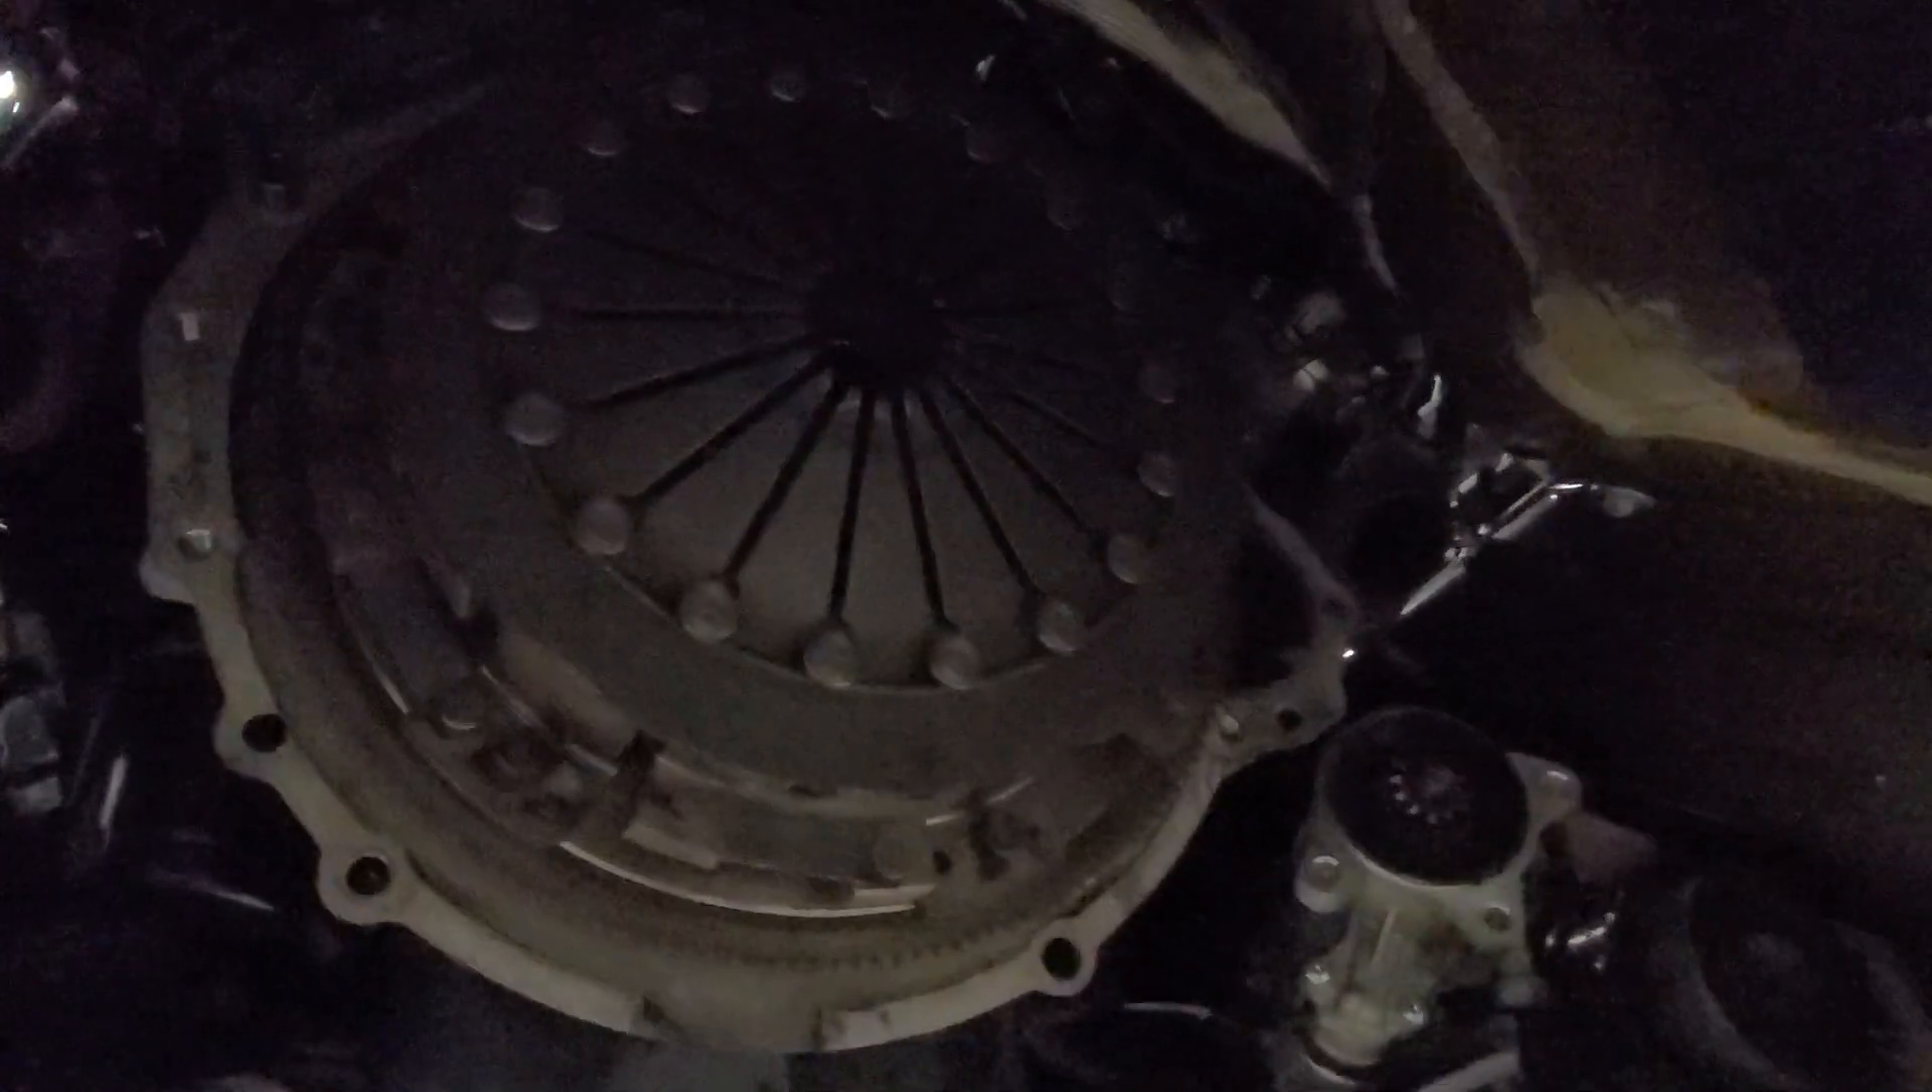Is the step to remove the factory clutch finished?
No.